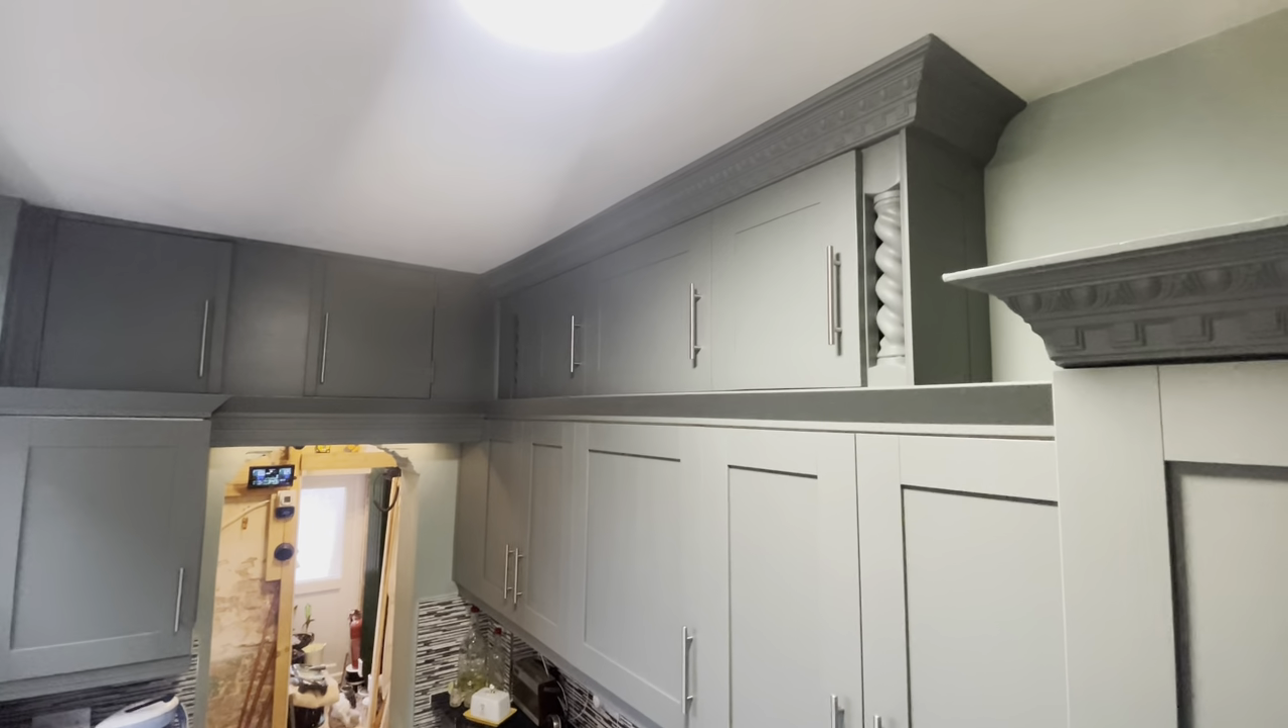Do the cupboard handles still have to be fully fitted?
No.